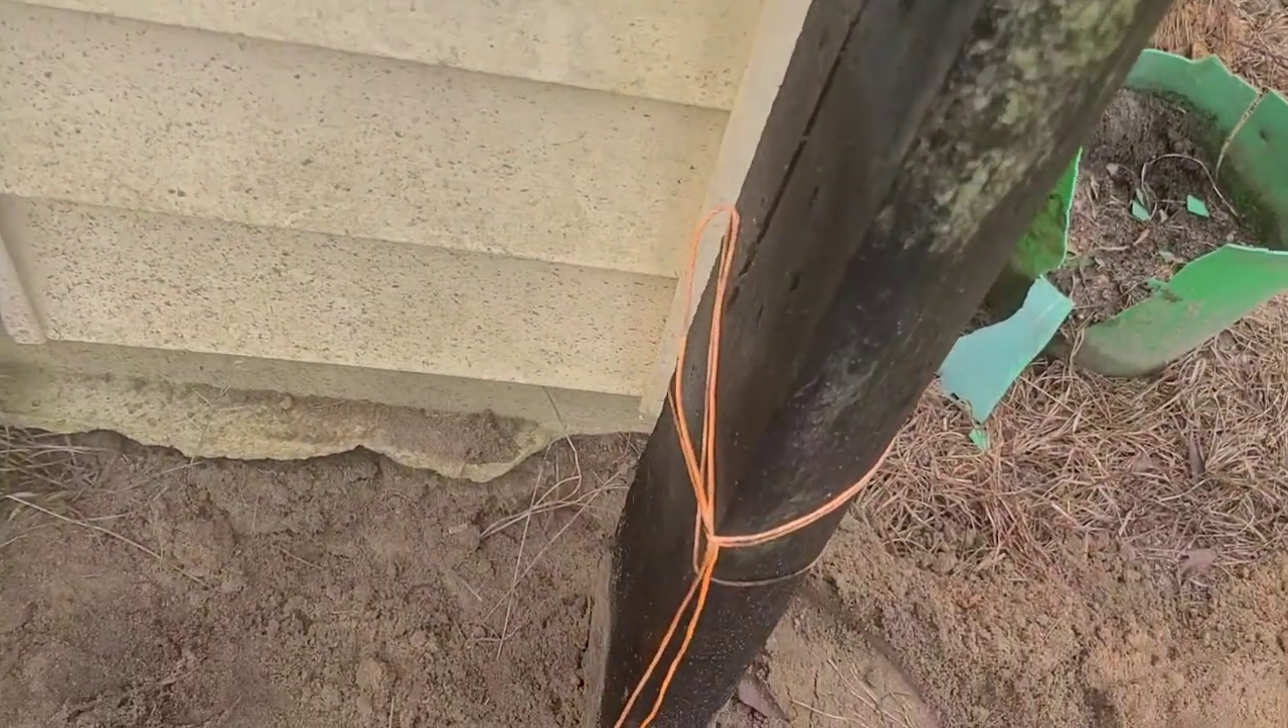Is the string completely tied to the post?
Yes.